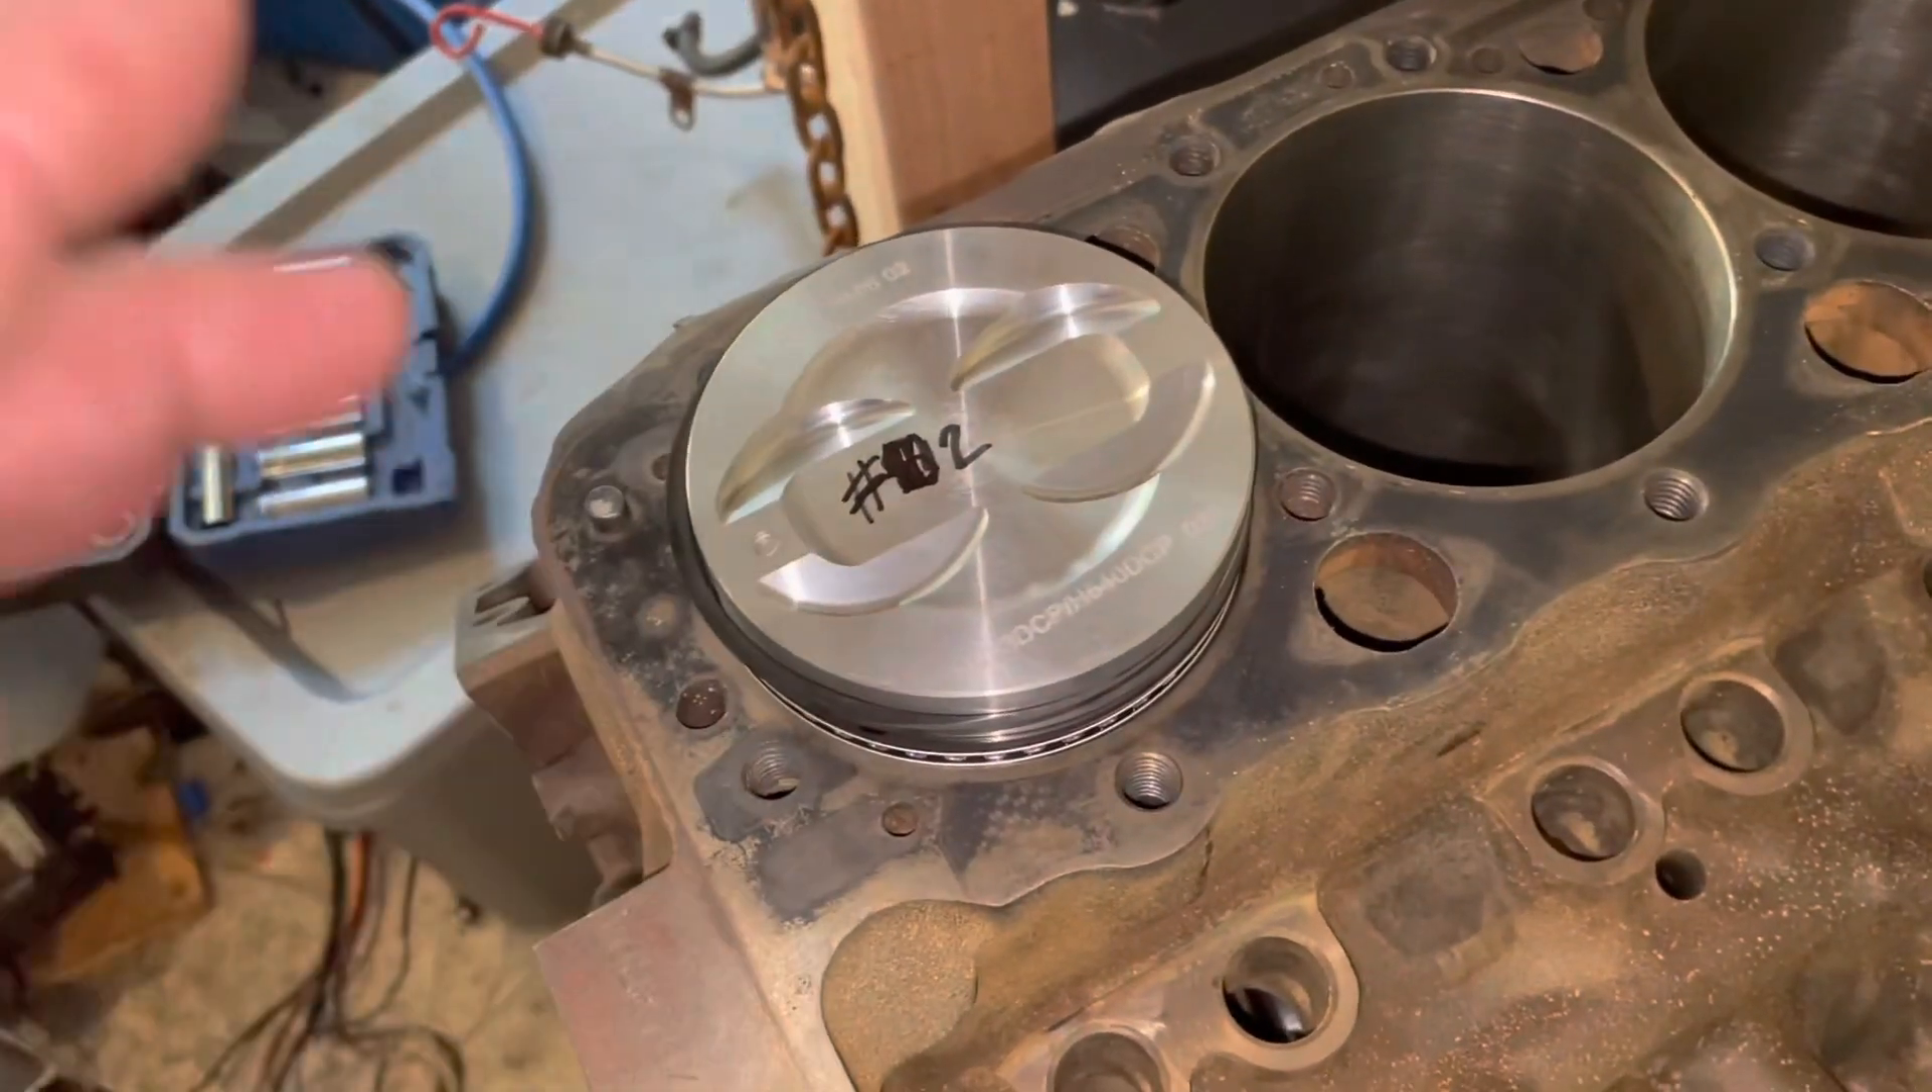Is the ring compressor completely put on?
No.